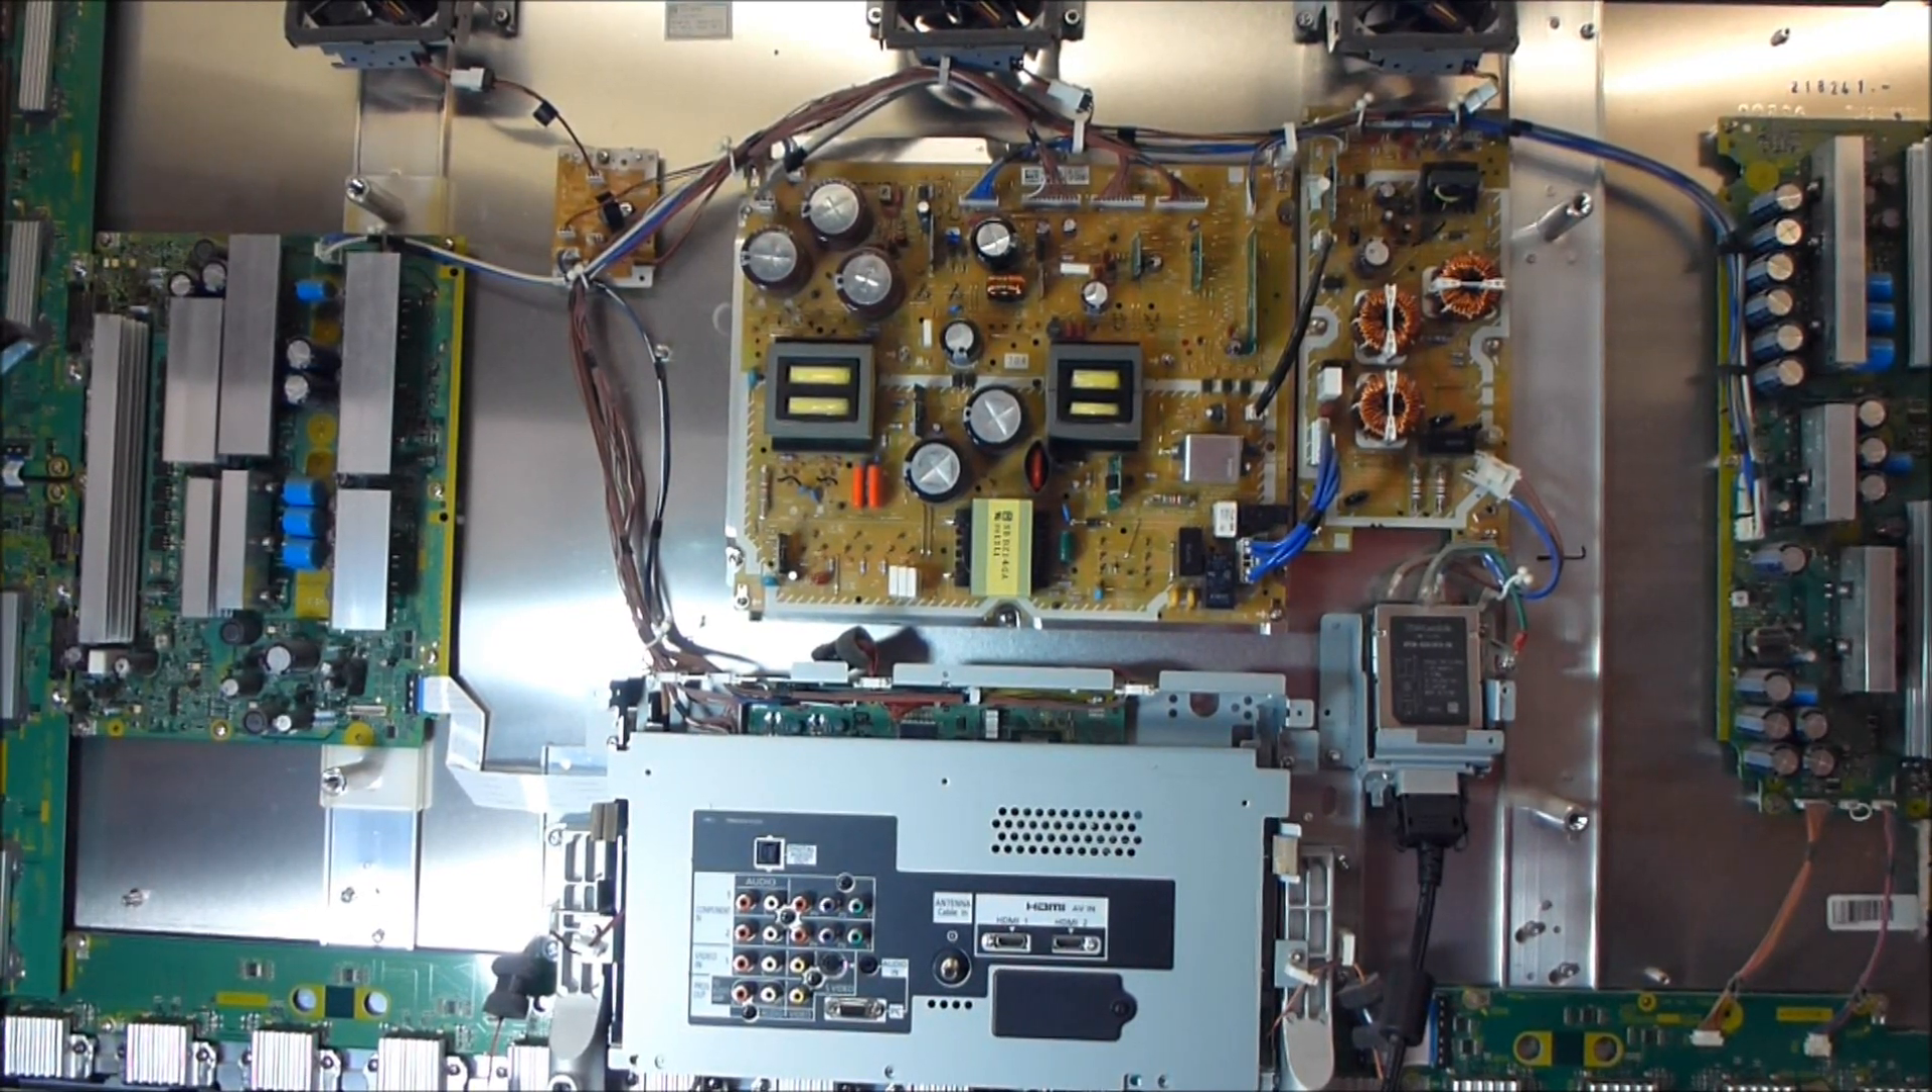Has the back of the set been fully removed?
Yes.